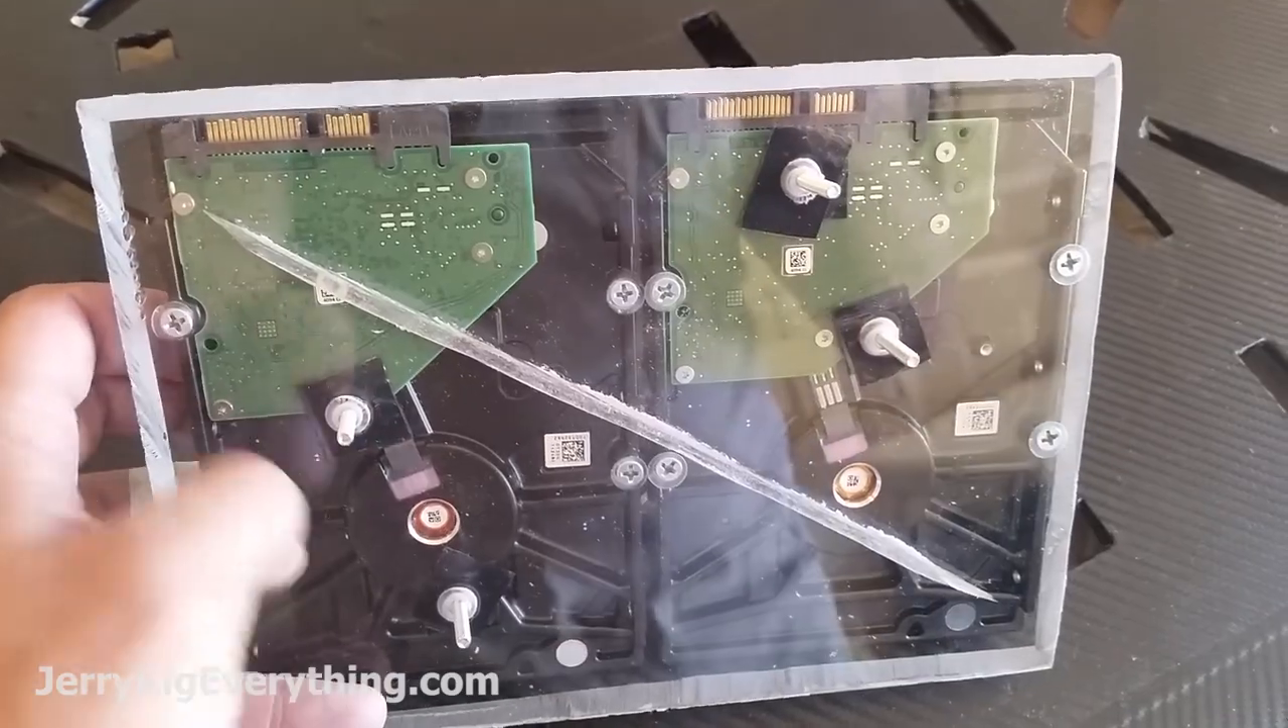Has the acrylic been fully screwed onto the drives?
Yes.